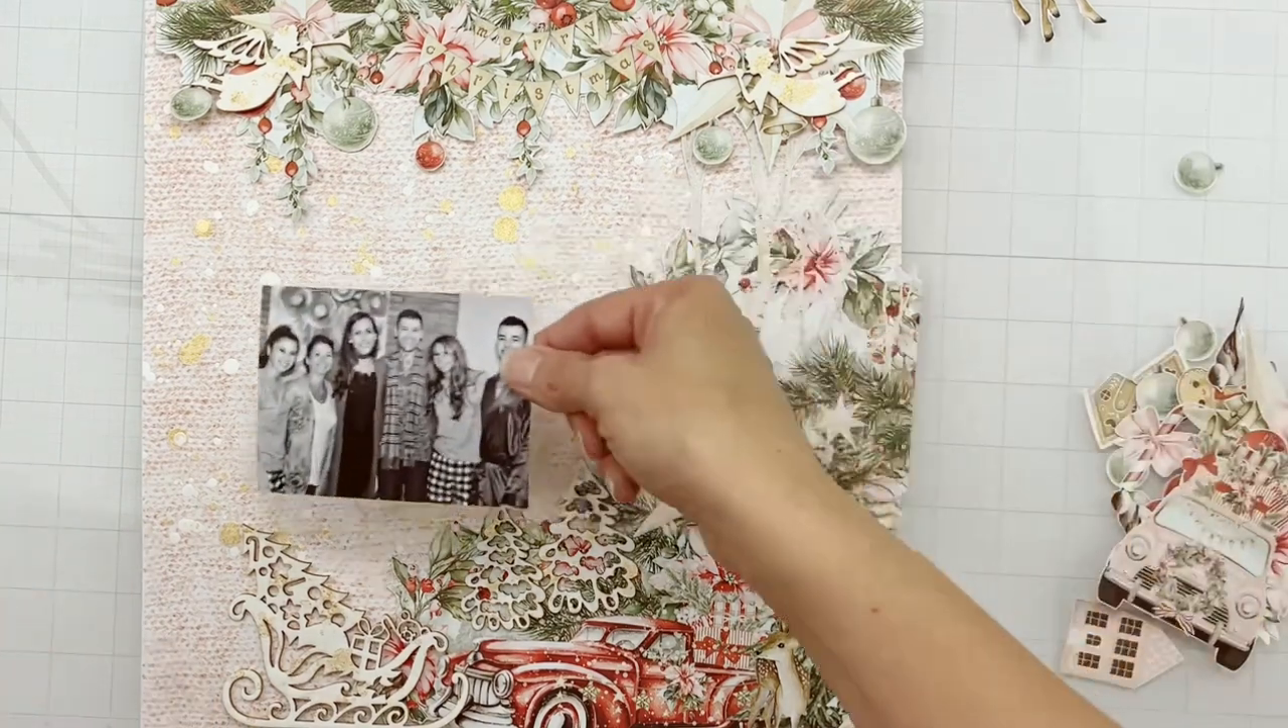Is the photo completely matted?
No.